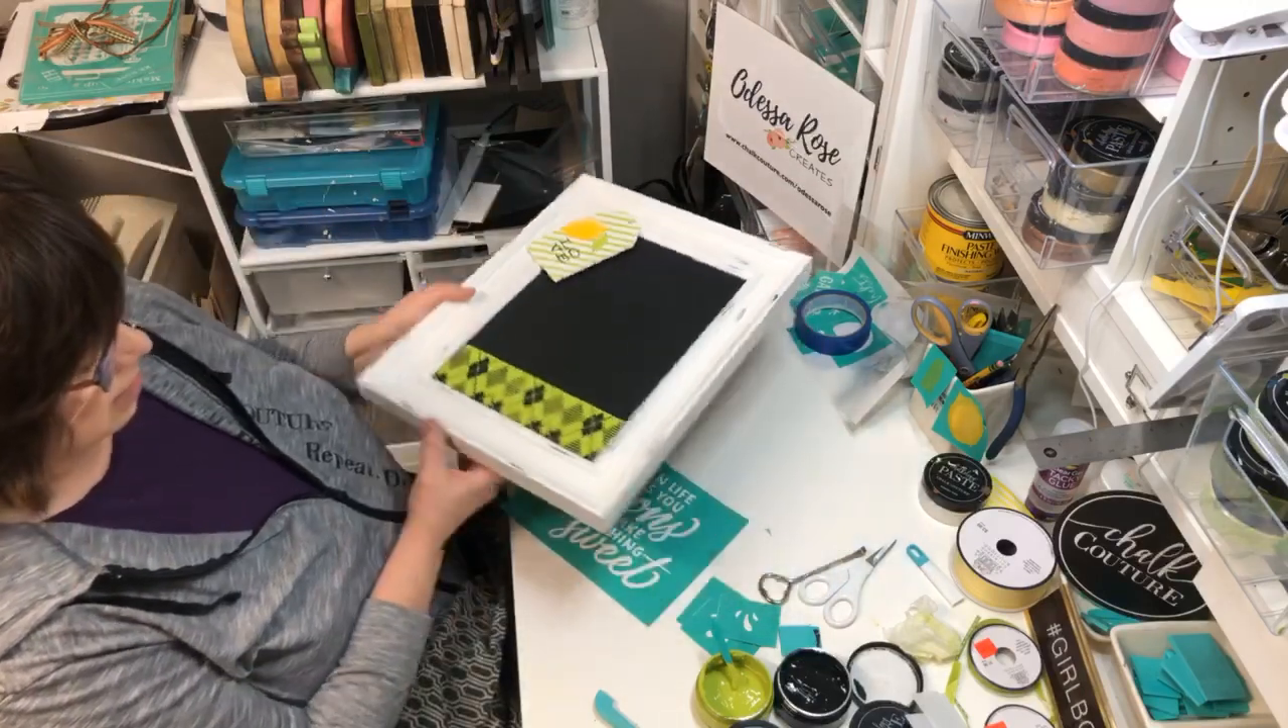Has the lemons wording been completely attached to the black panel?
No.